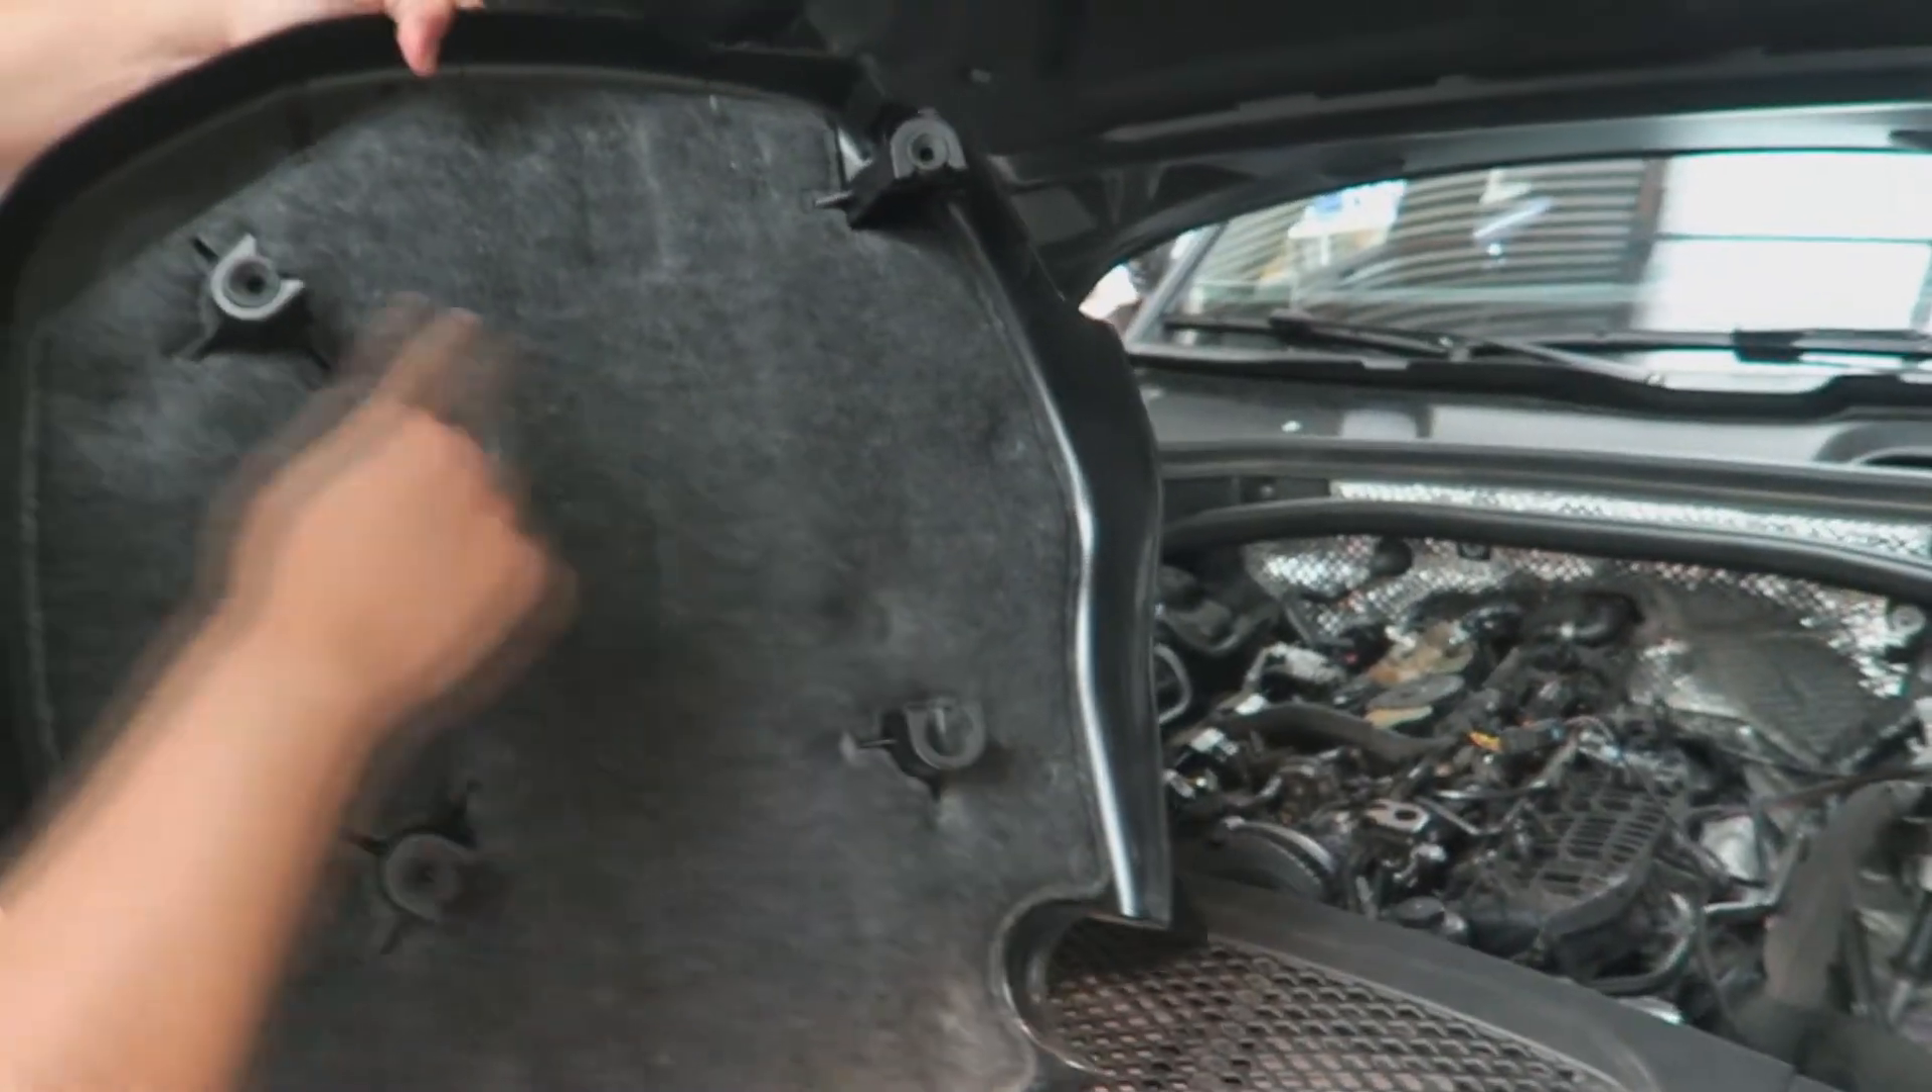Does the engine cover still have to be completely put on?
Yes.